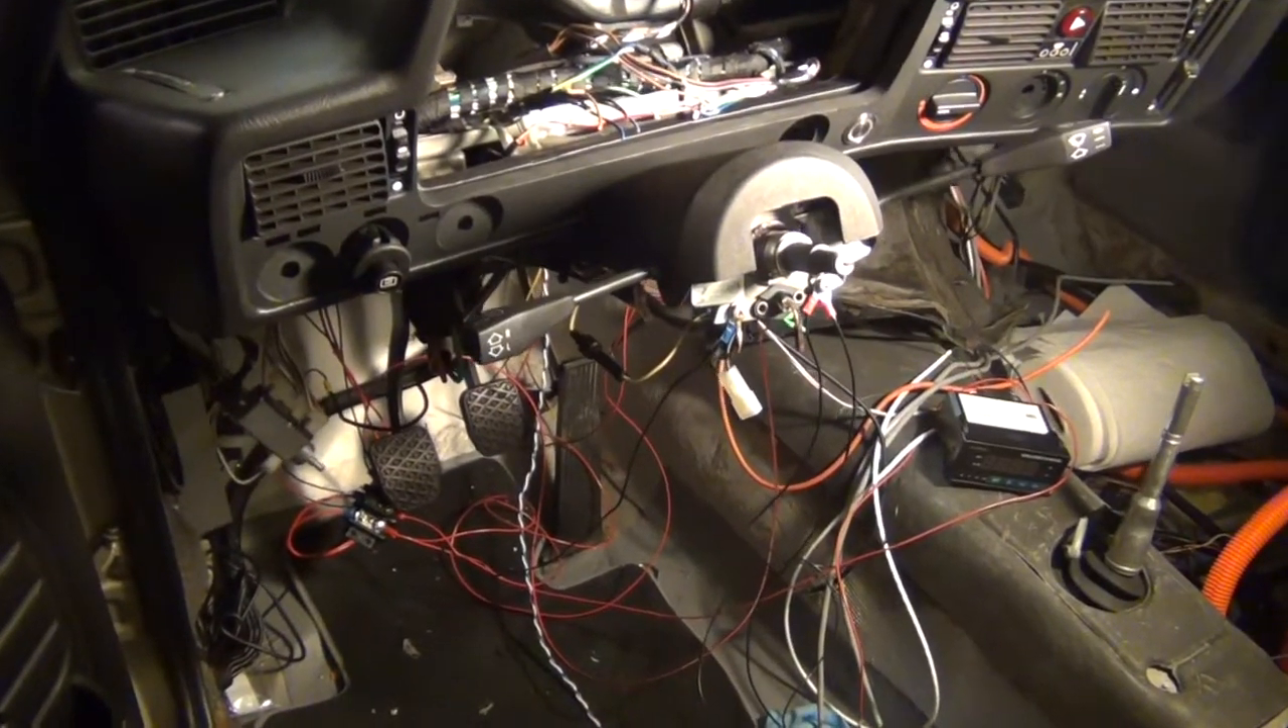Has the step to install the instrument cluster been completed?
No.